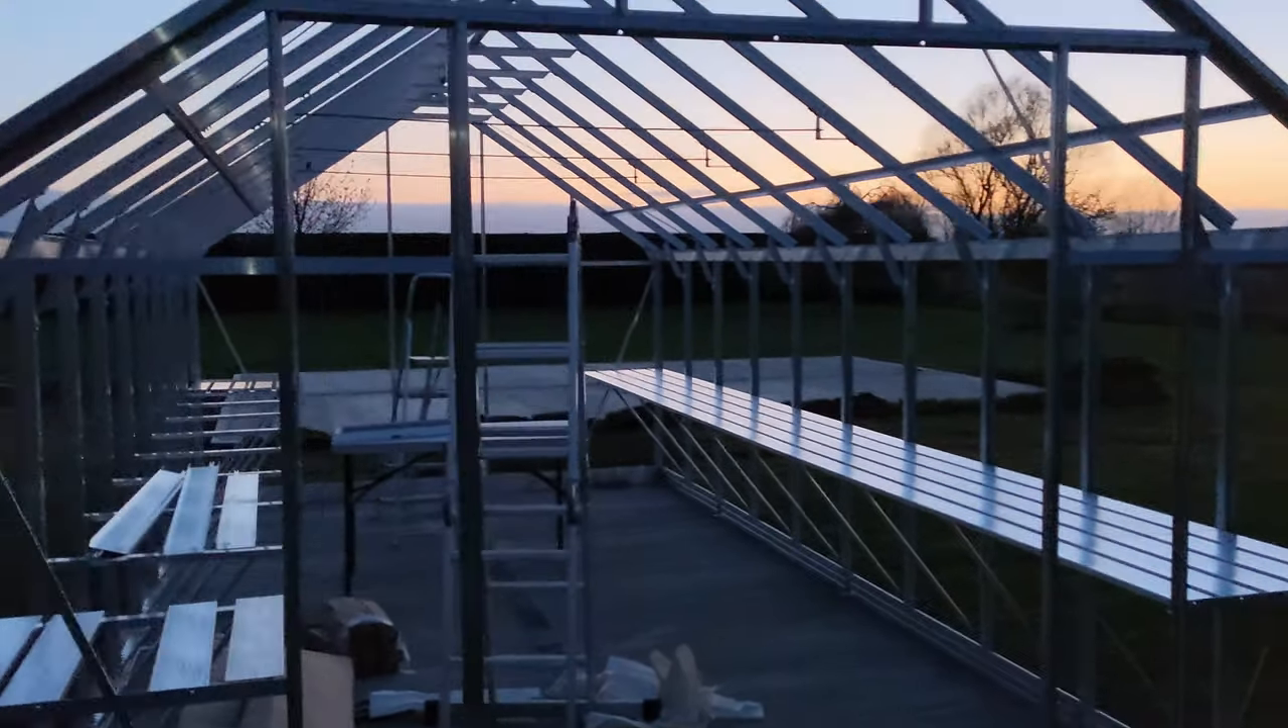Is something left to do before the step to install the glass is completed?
Yes.